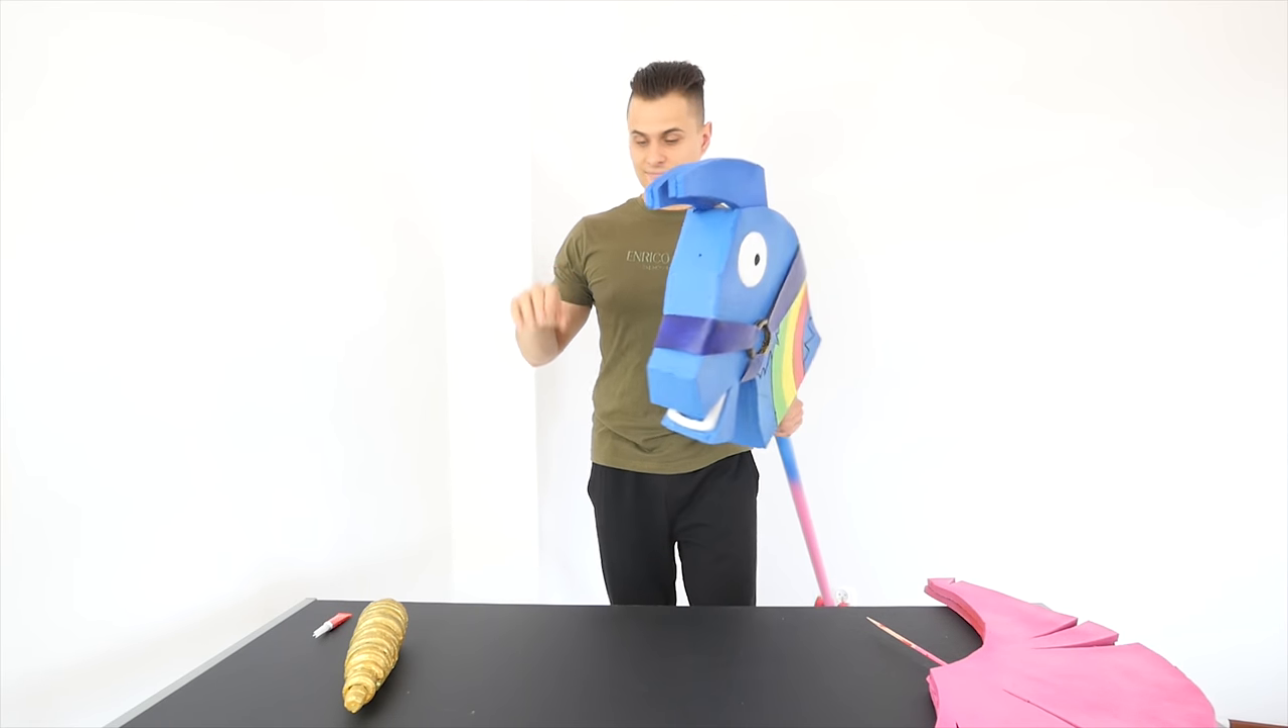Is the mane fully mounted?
No.